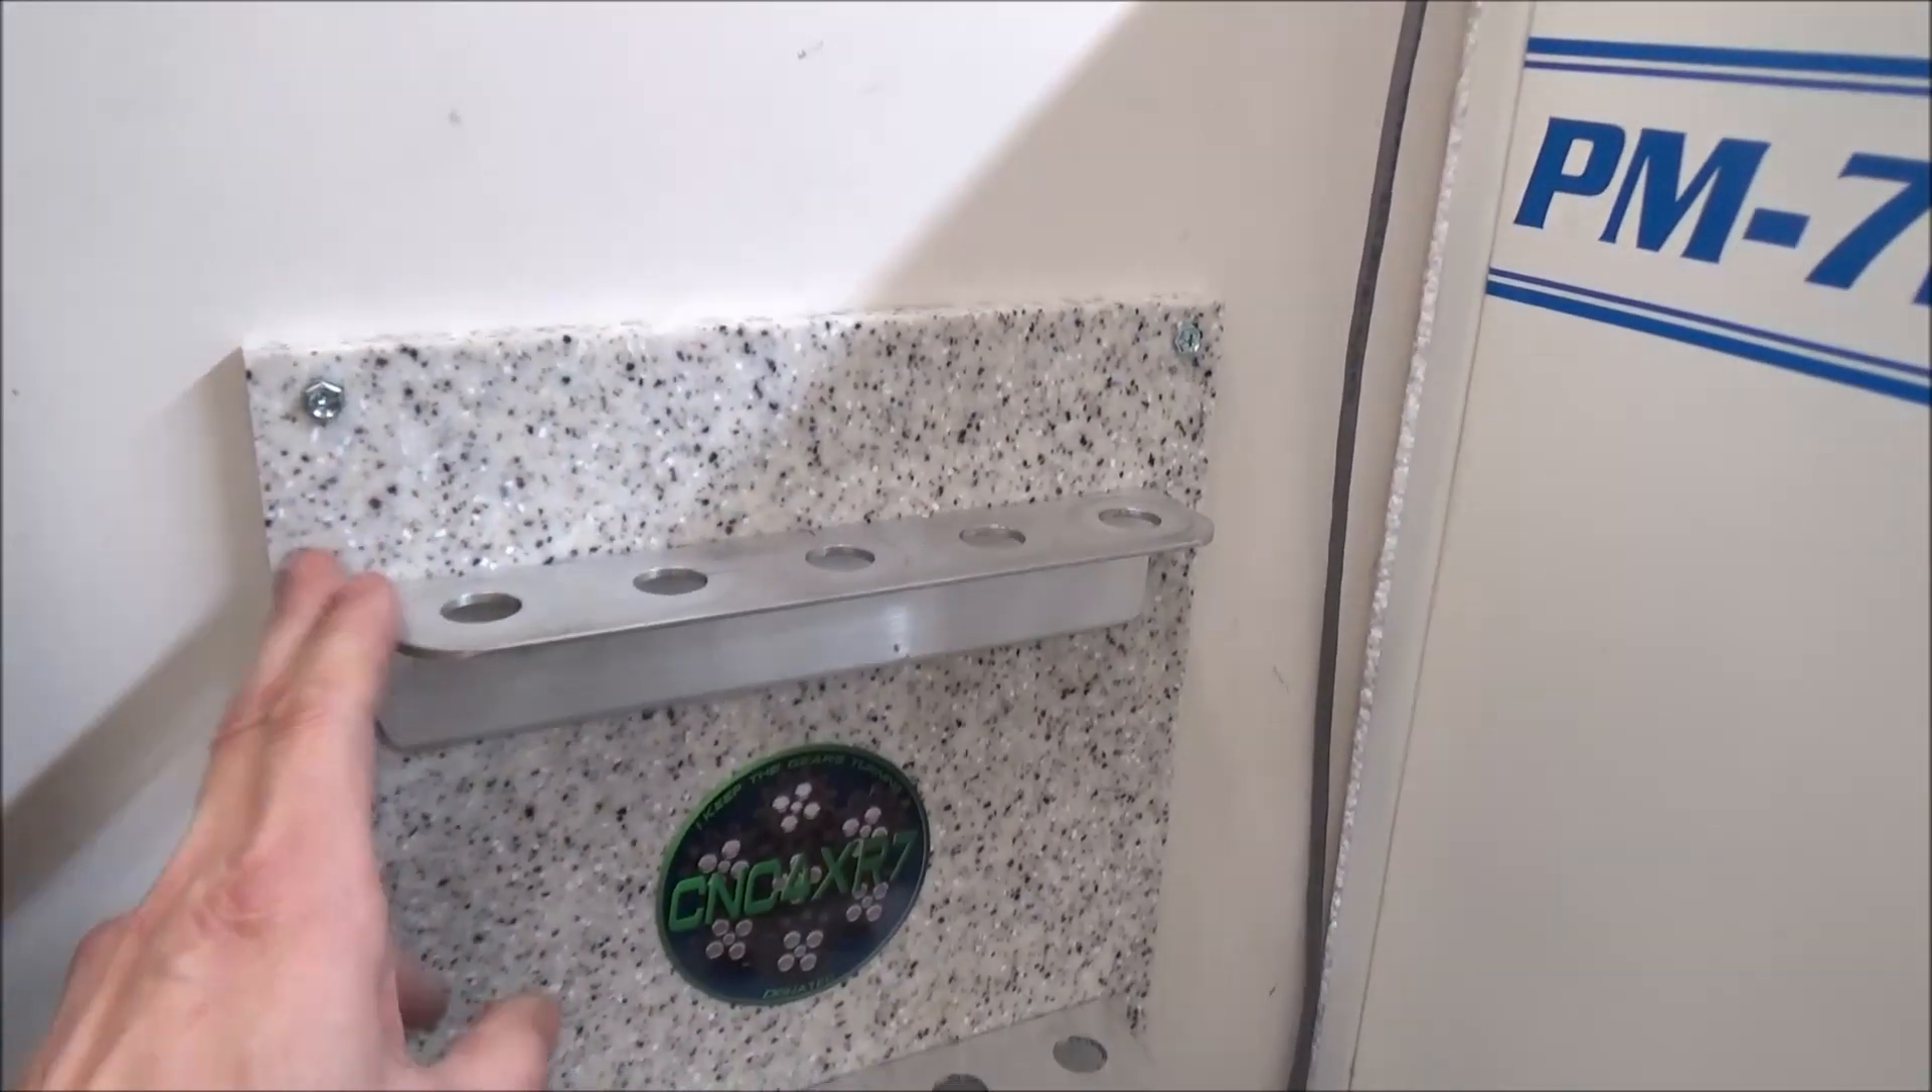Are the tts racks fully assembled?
Yes.